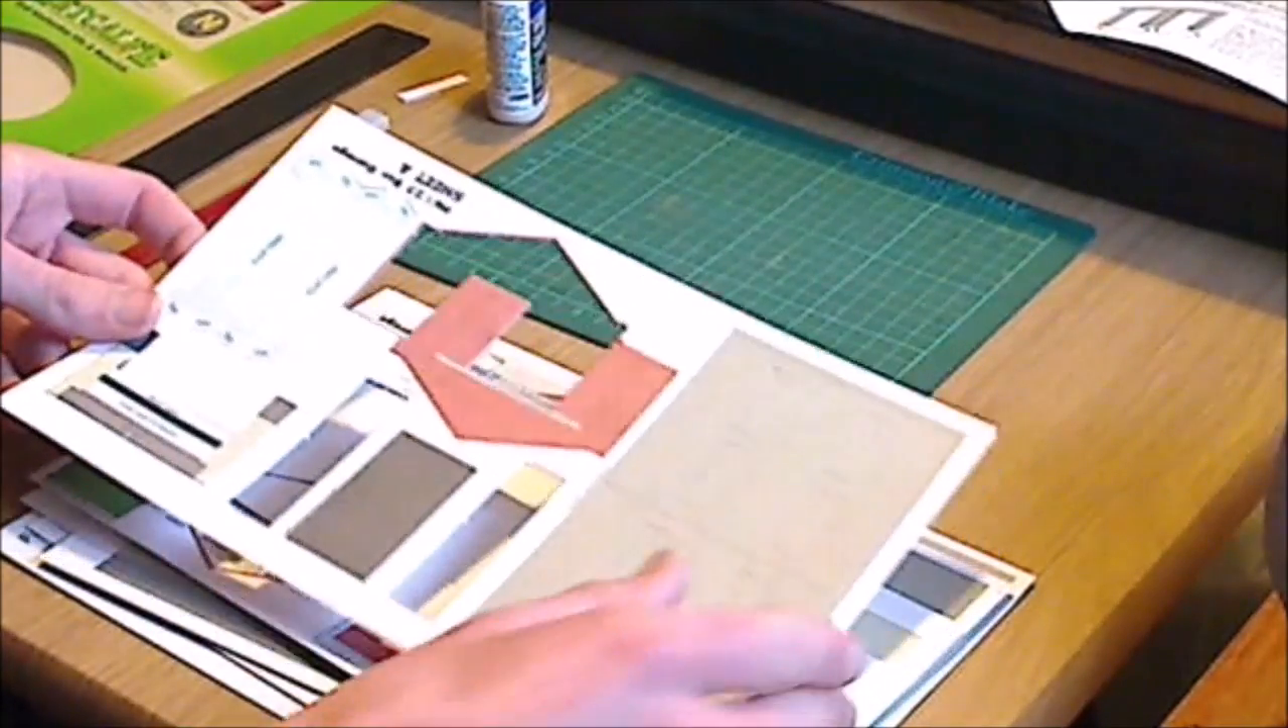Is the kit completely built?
No.